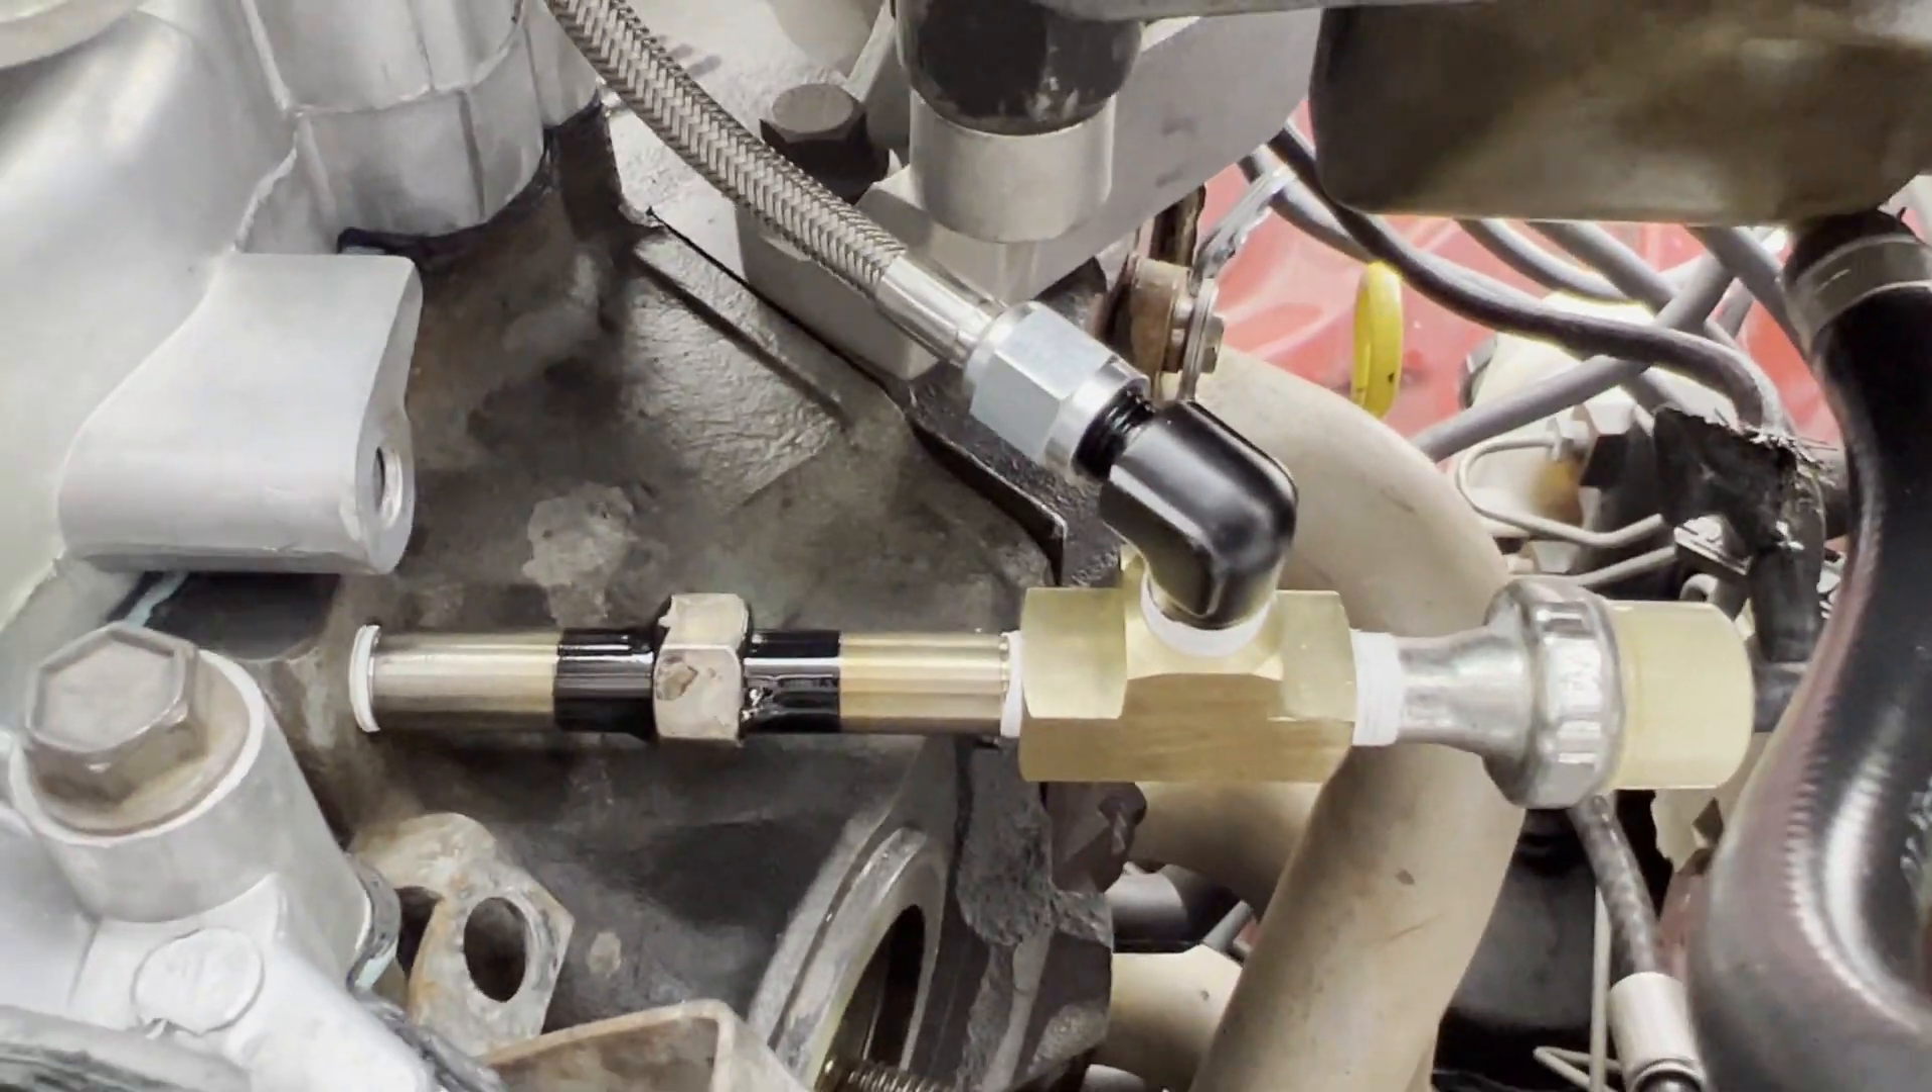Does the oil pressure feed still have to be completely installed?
No.